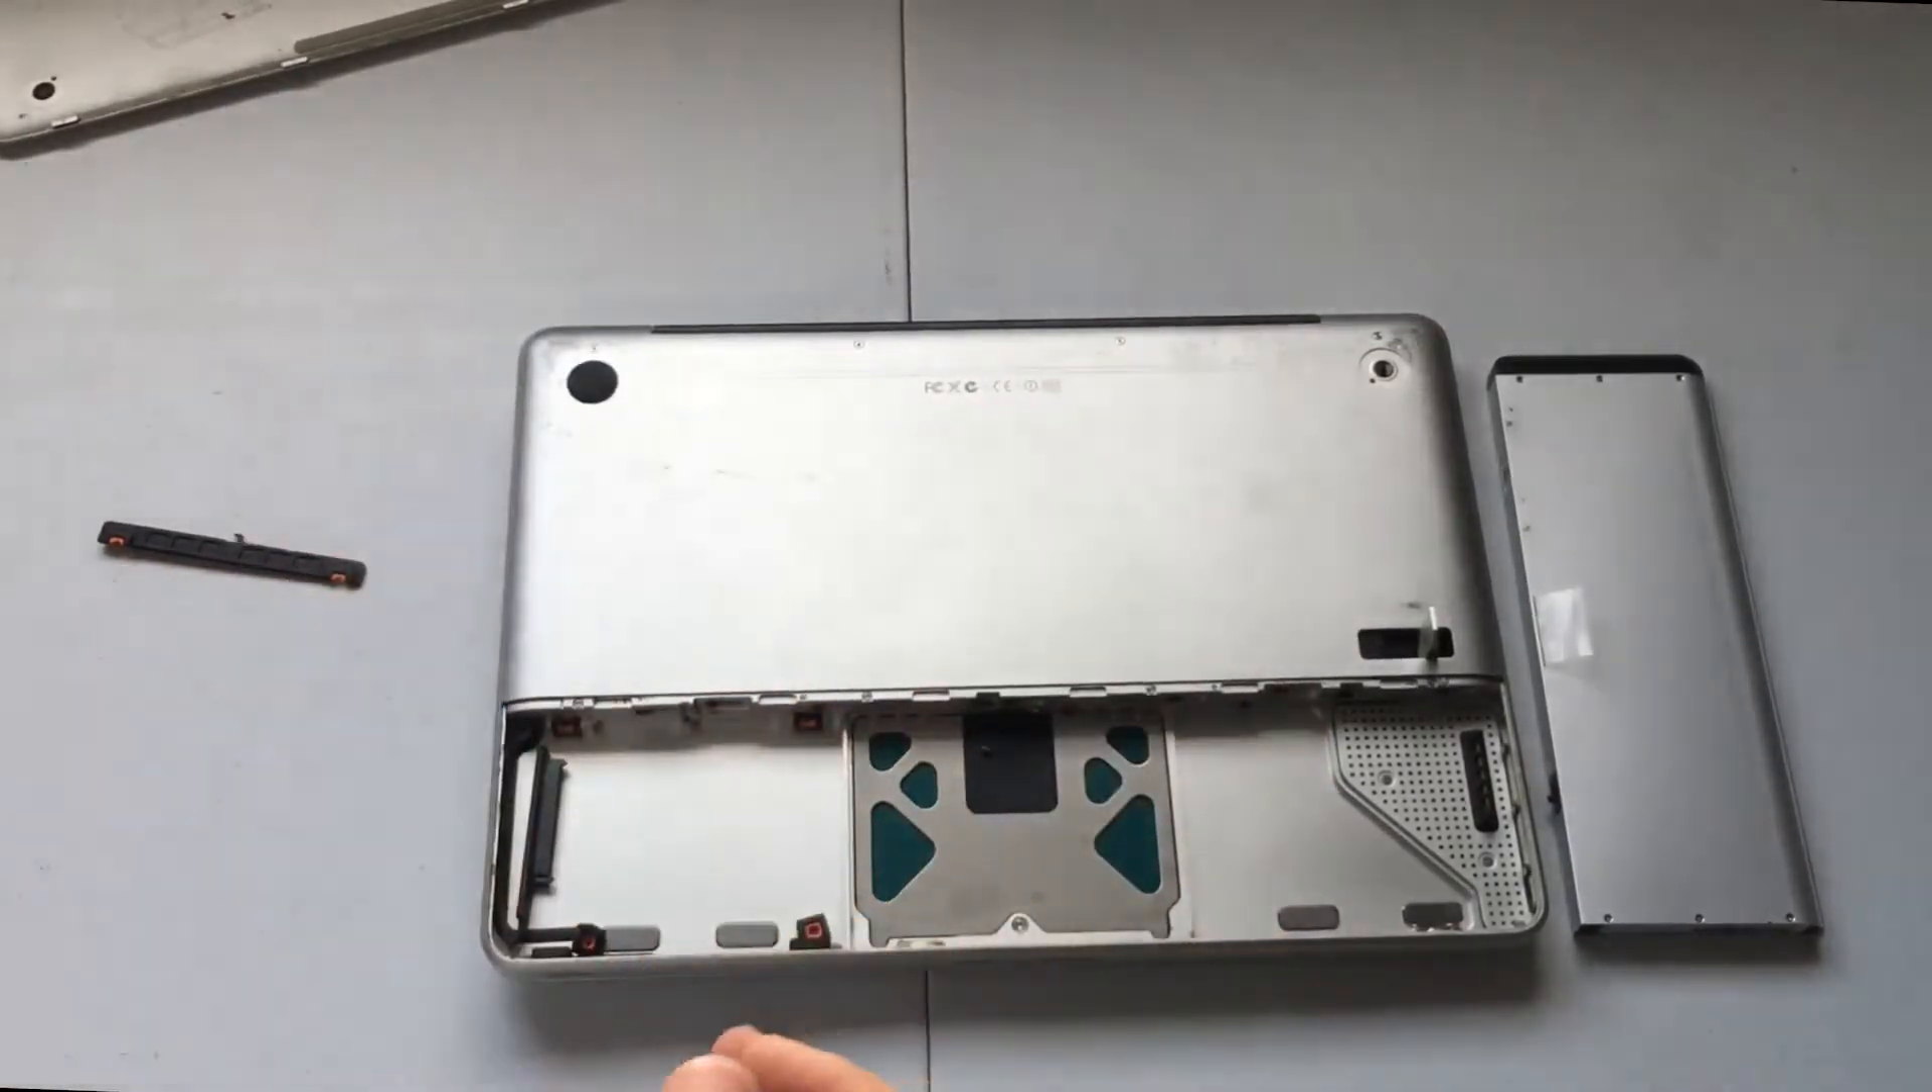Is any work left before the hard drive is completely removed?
No.